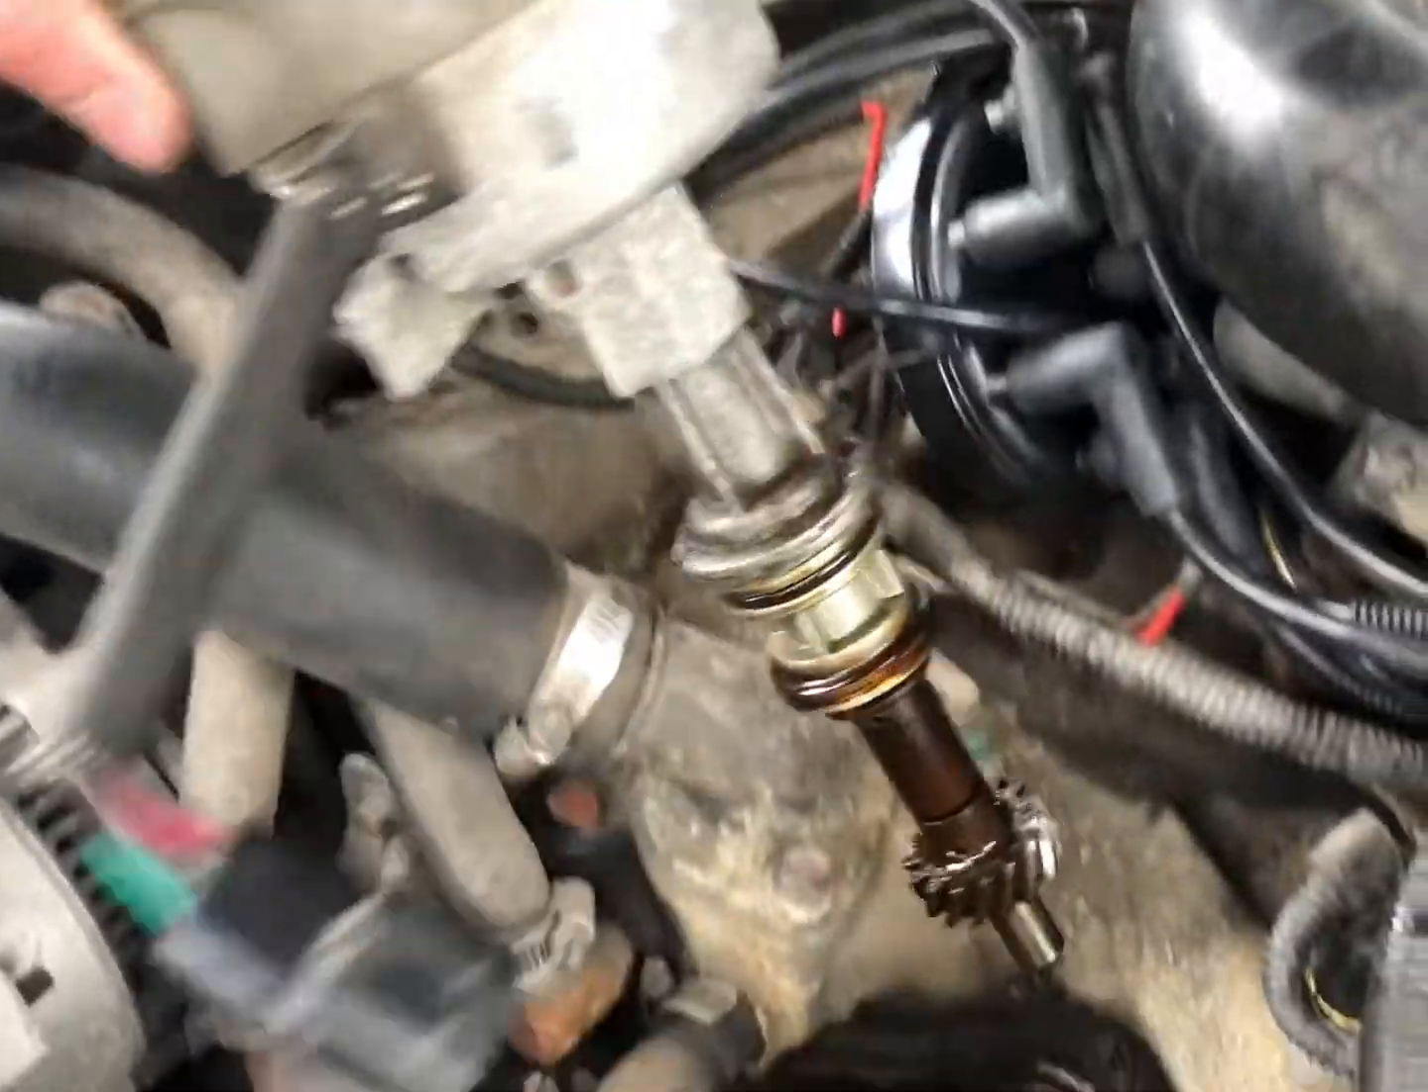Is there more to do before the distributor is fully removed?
No.